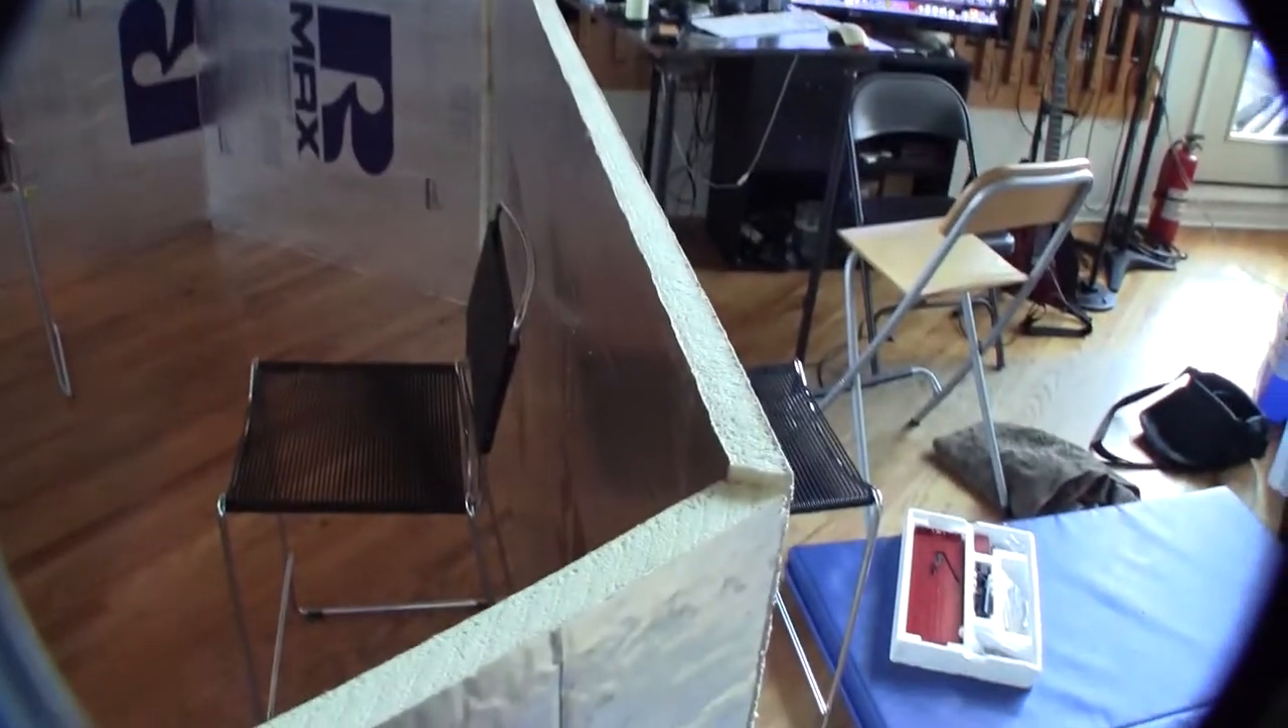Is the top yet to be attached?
Yes.